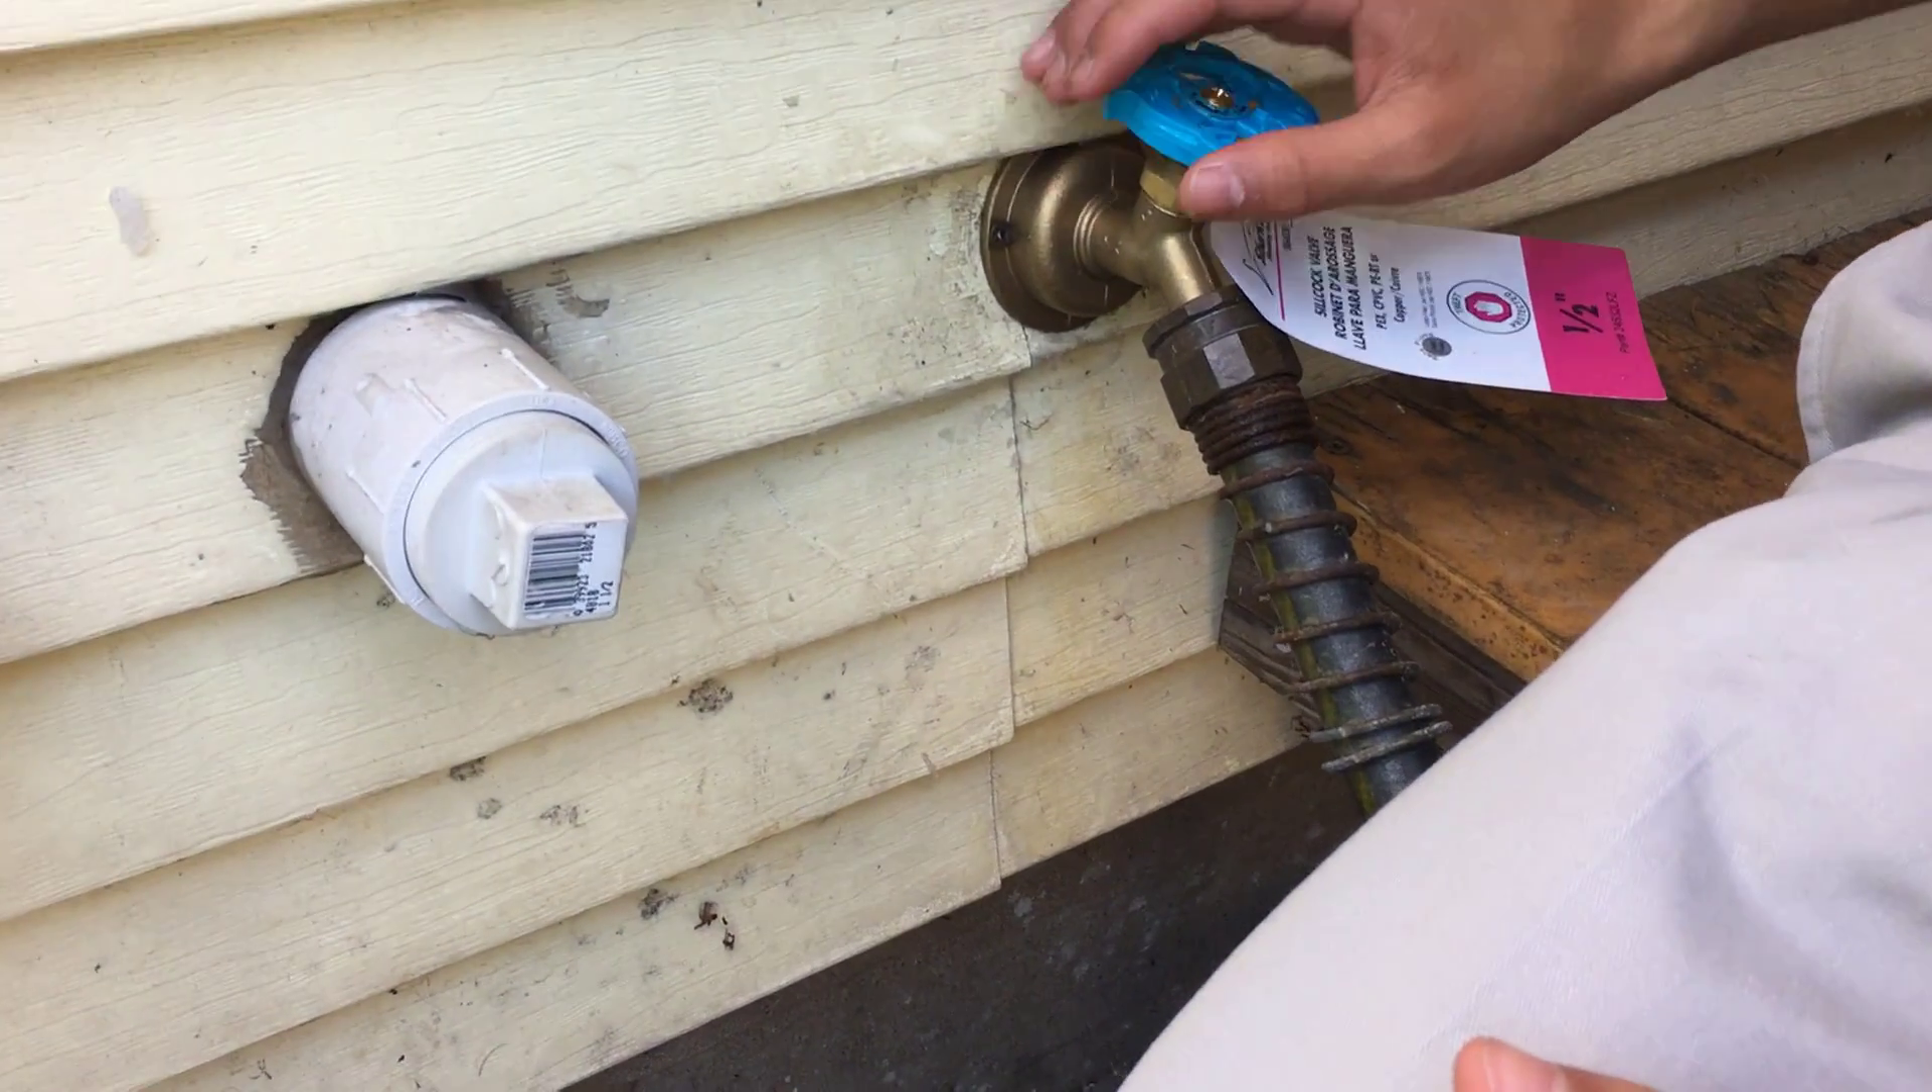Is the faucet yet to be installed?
No.